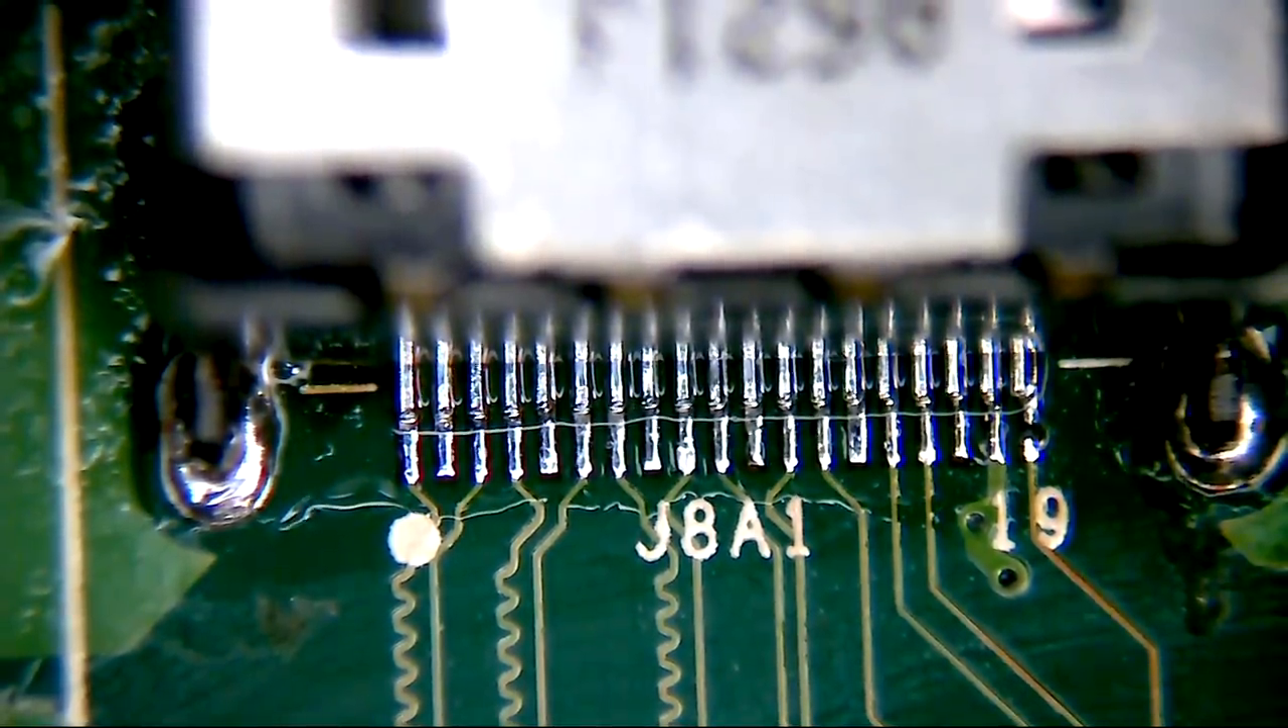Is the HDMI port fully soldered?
Yes.